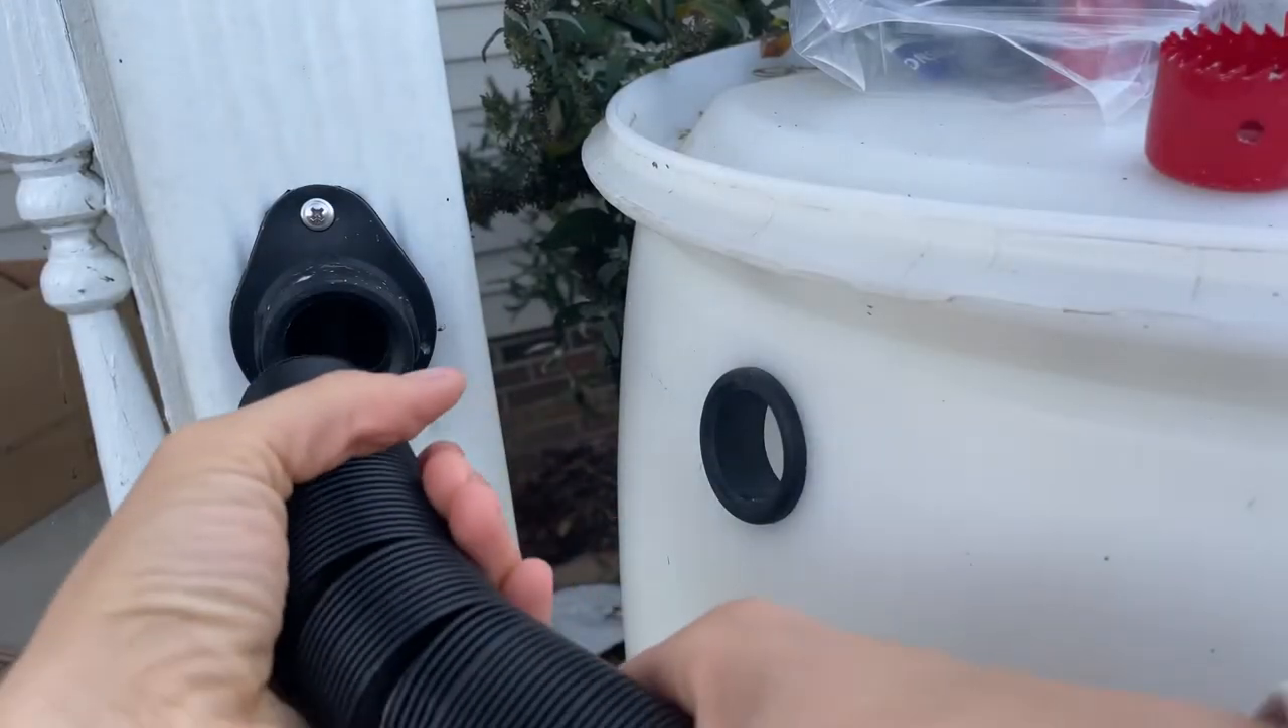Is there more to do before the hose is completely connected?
Yes.